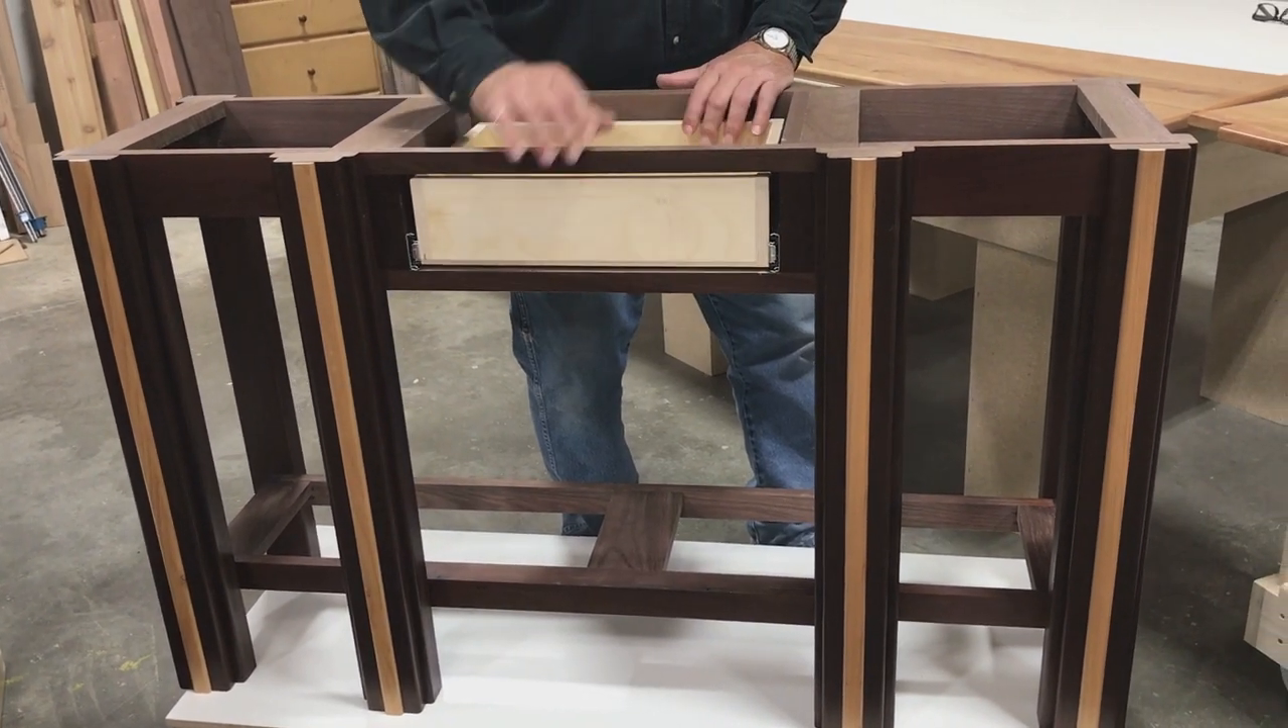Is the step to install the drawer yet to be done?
No.